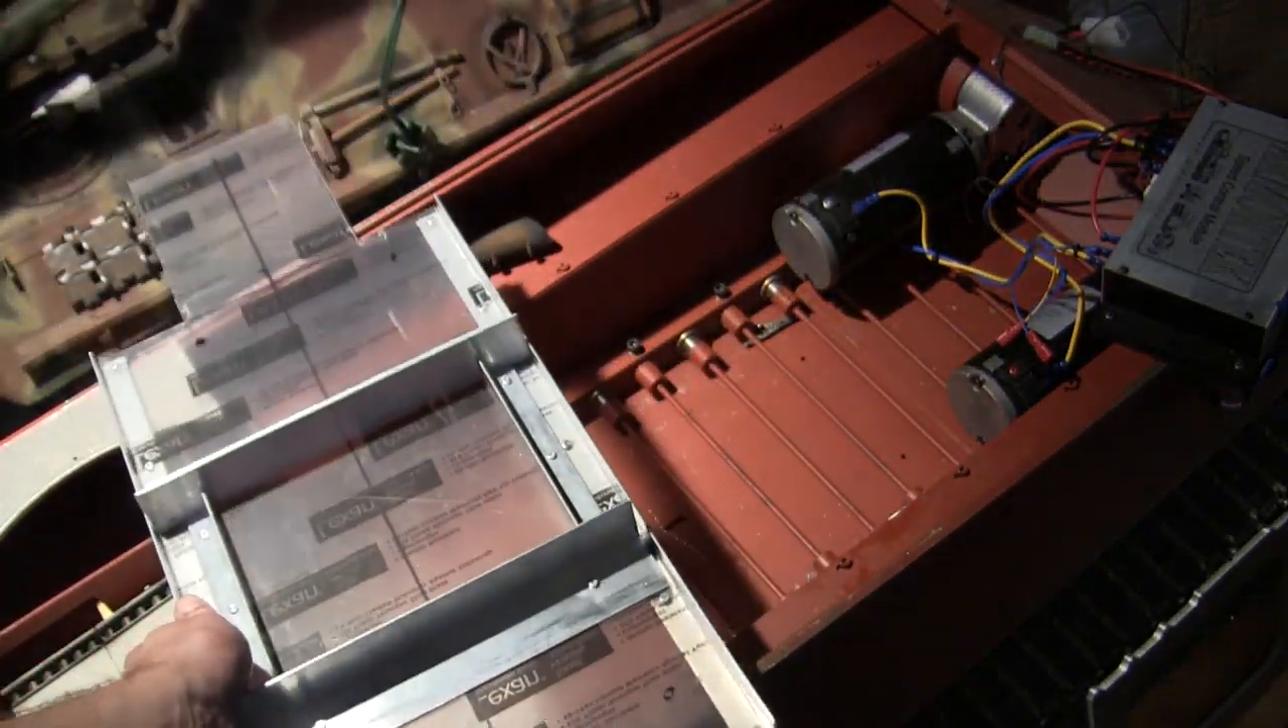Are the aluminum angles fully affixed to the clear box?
Yes.